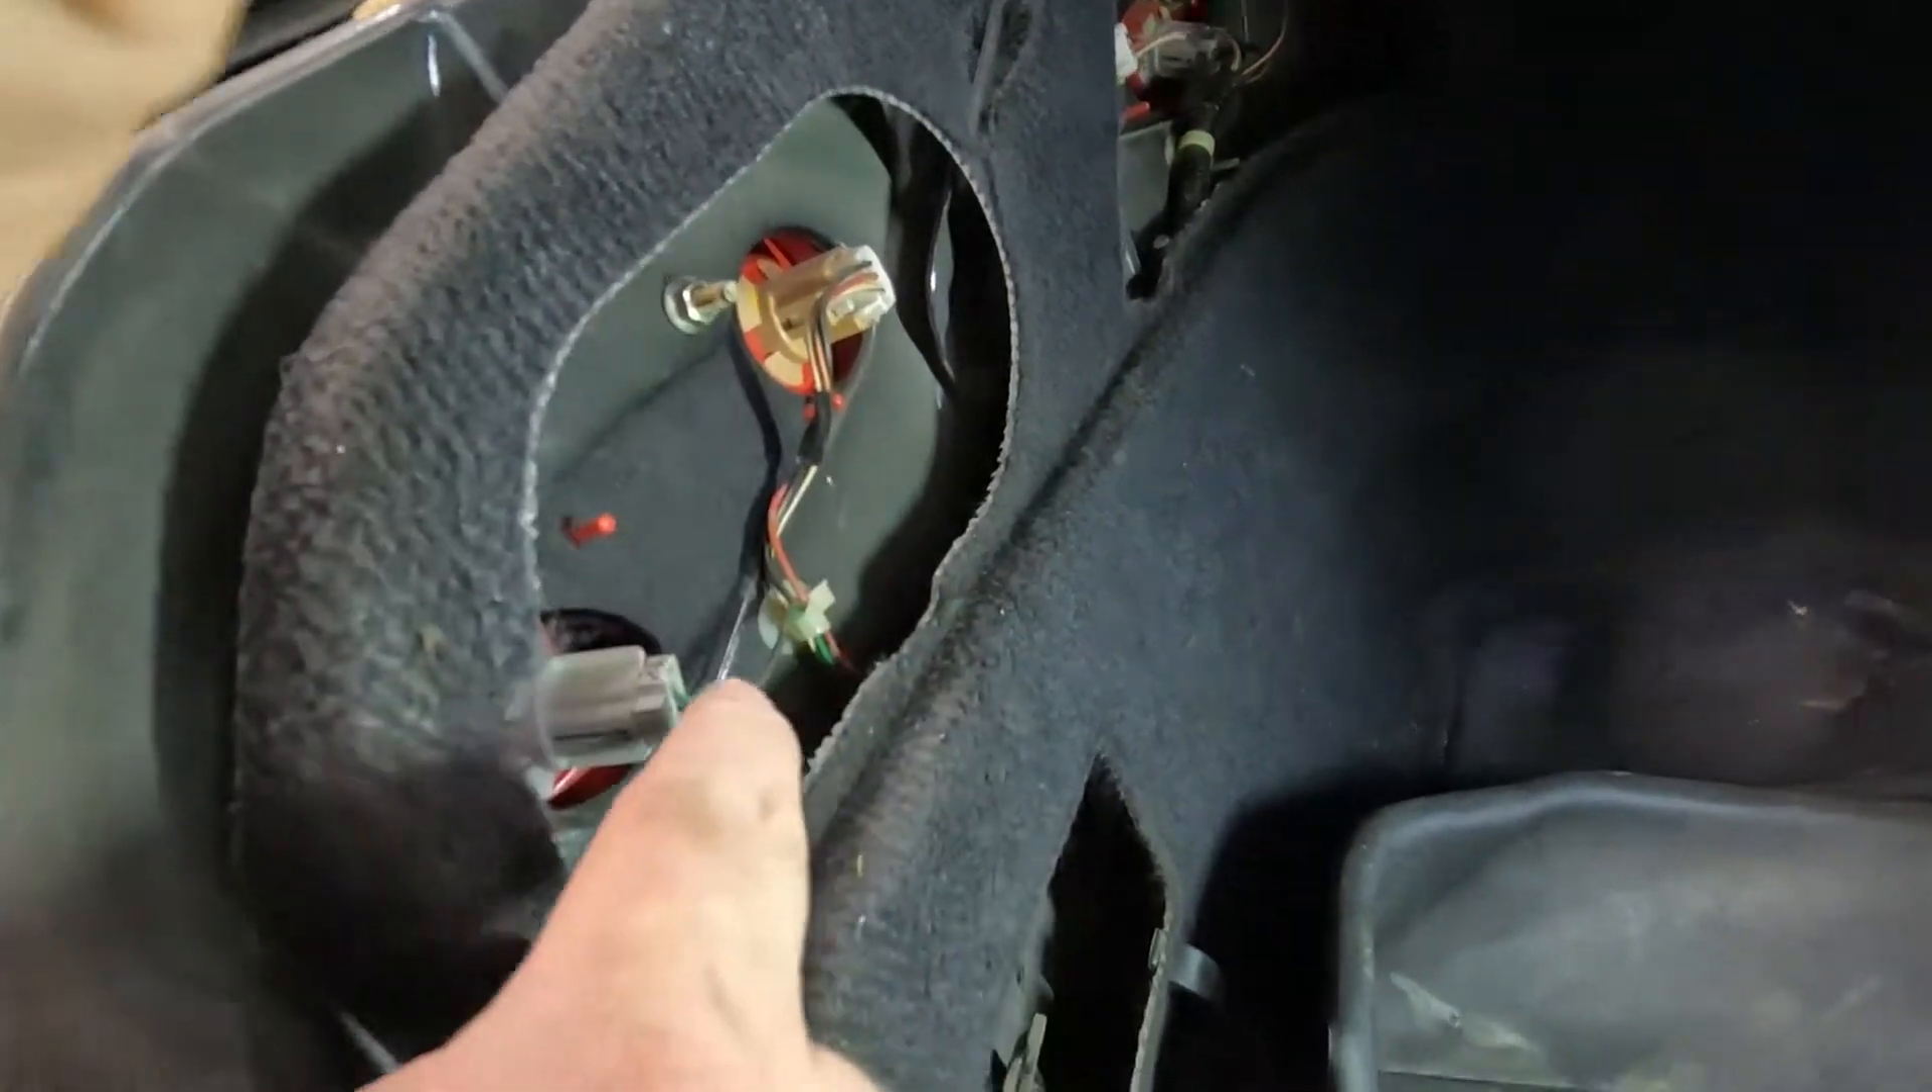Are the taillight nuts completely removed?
No.